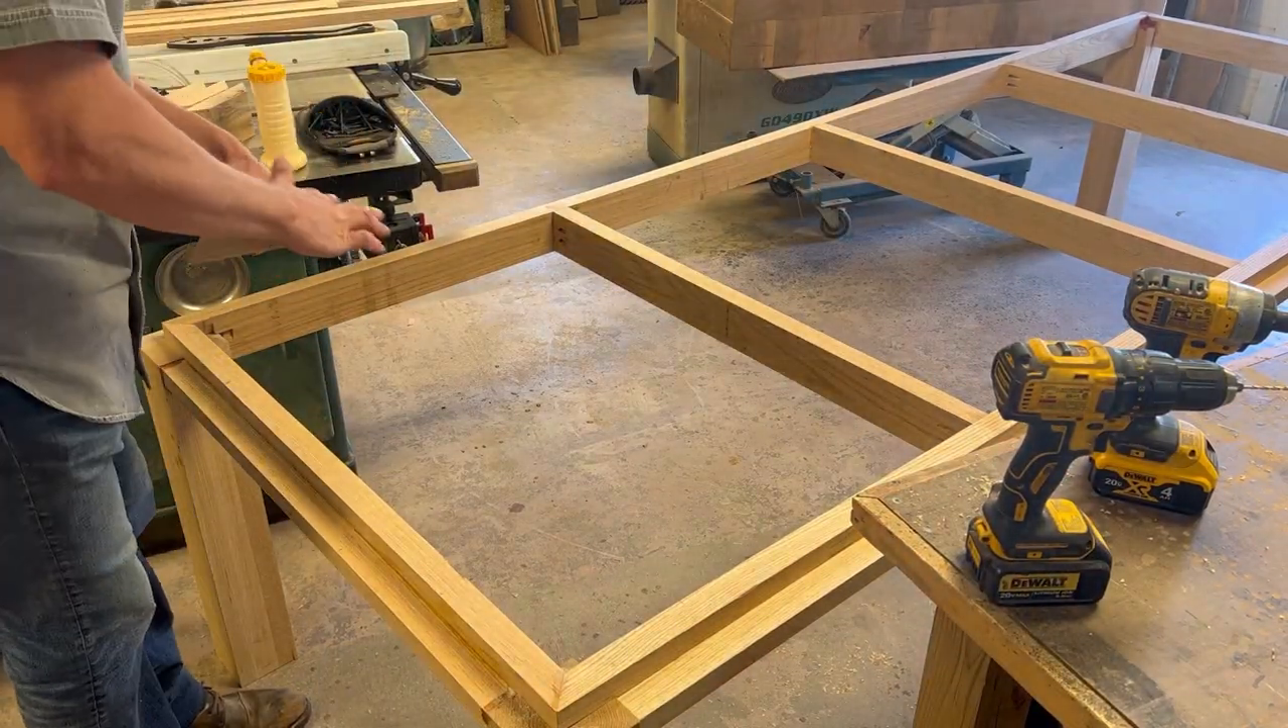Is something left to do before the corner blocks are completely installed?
Yes.